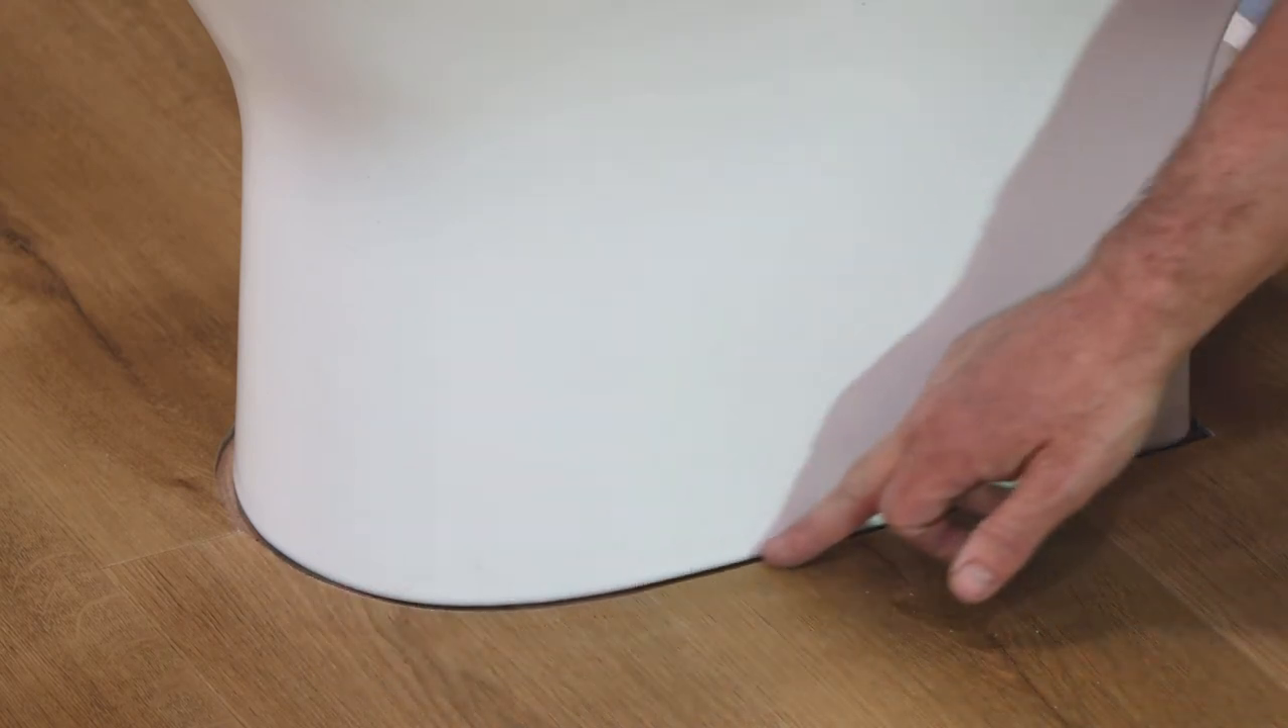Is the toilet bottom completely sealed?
No.